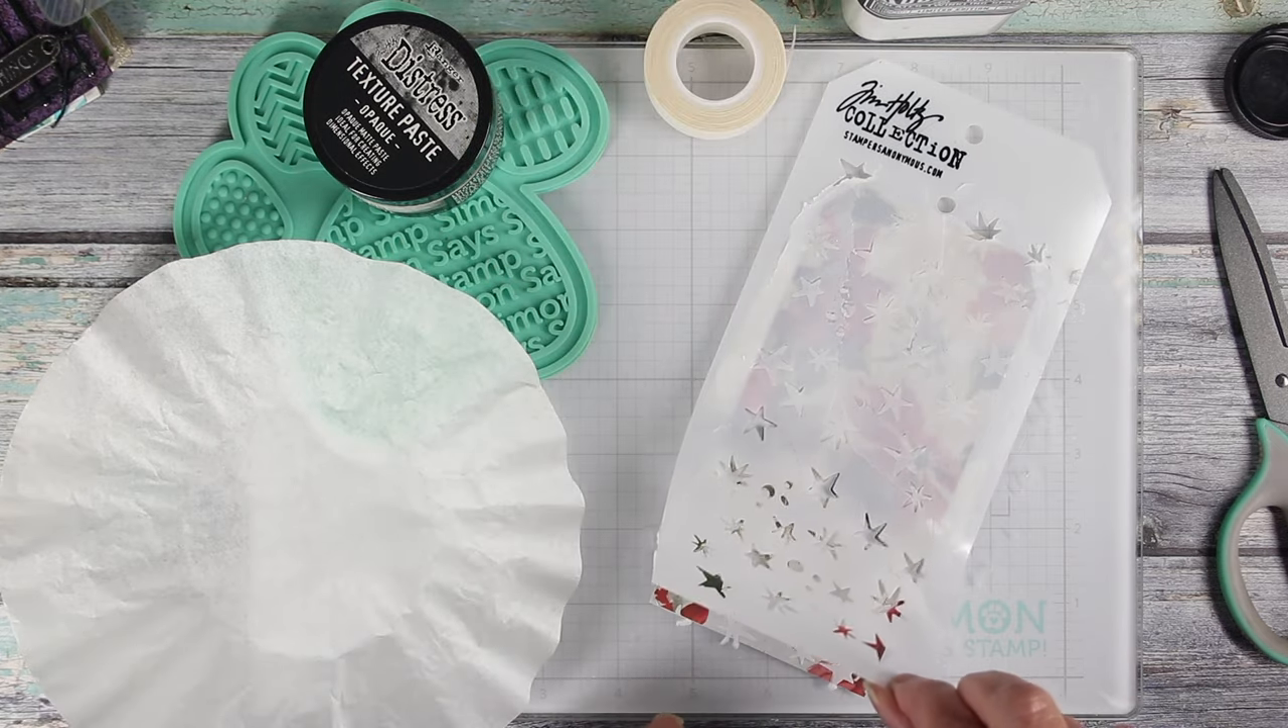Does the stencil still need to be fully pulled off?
Yes.